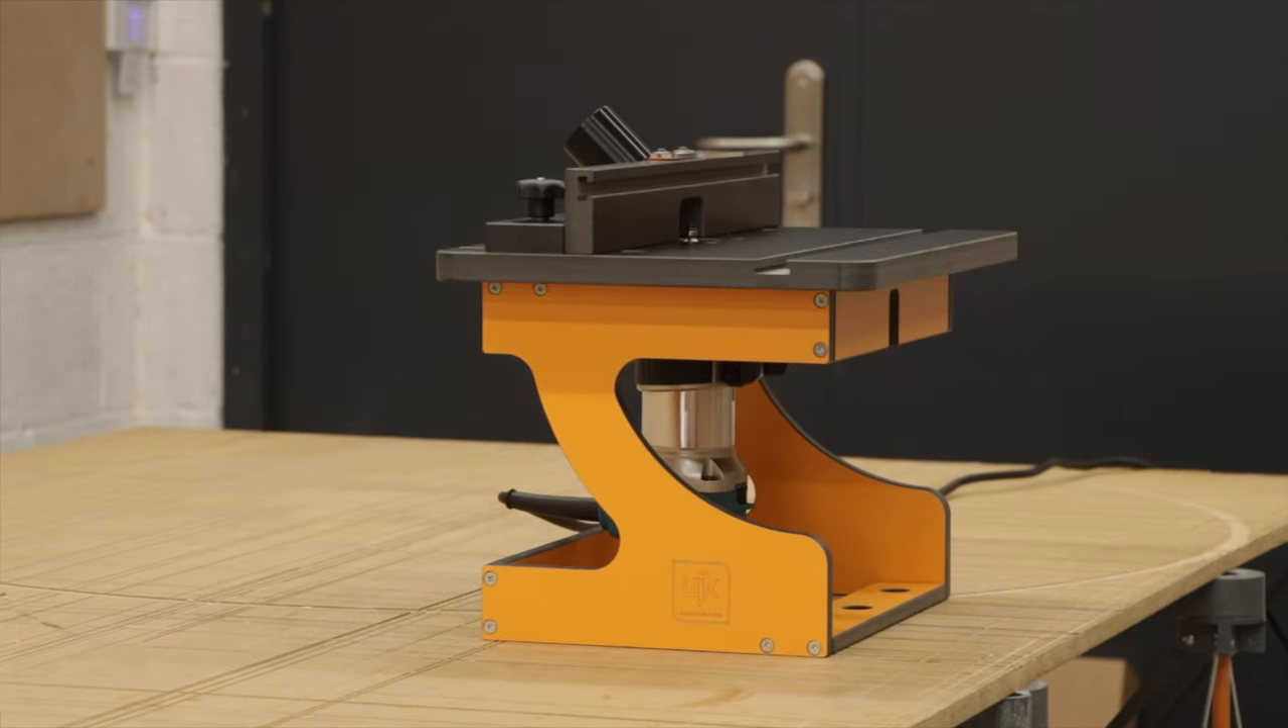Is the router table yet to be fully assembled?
No.